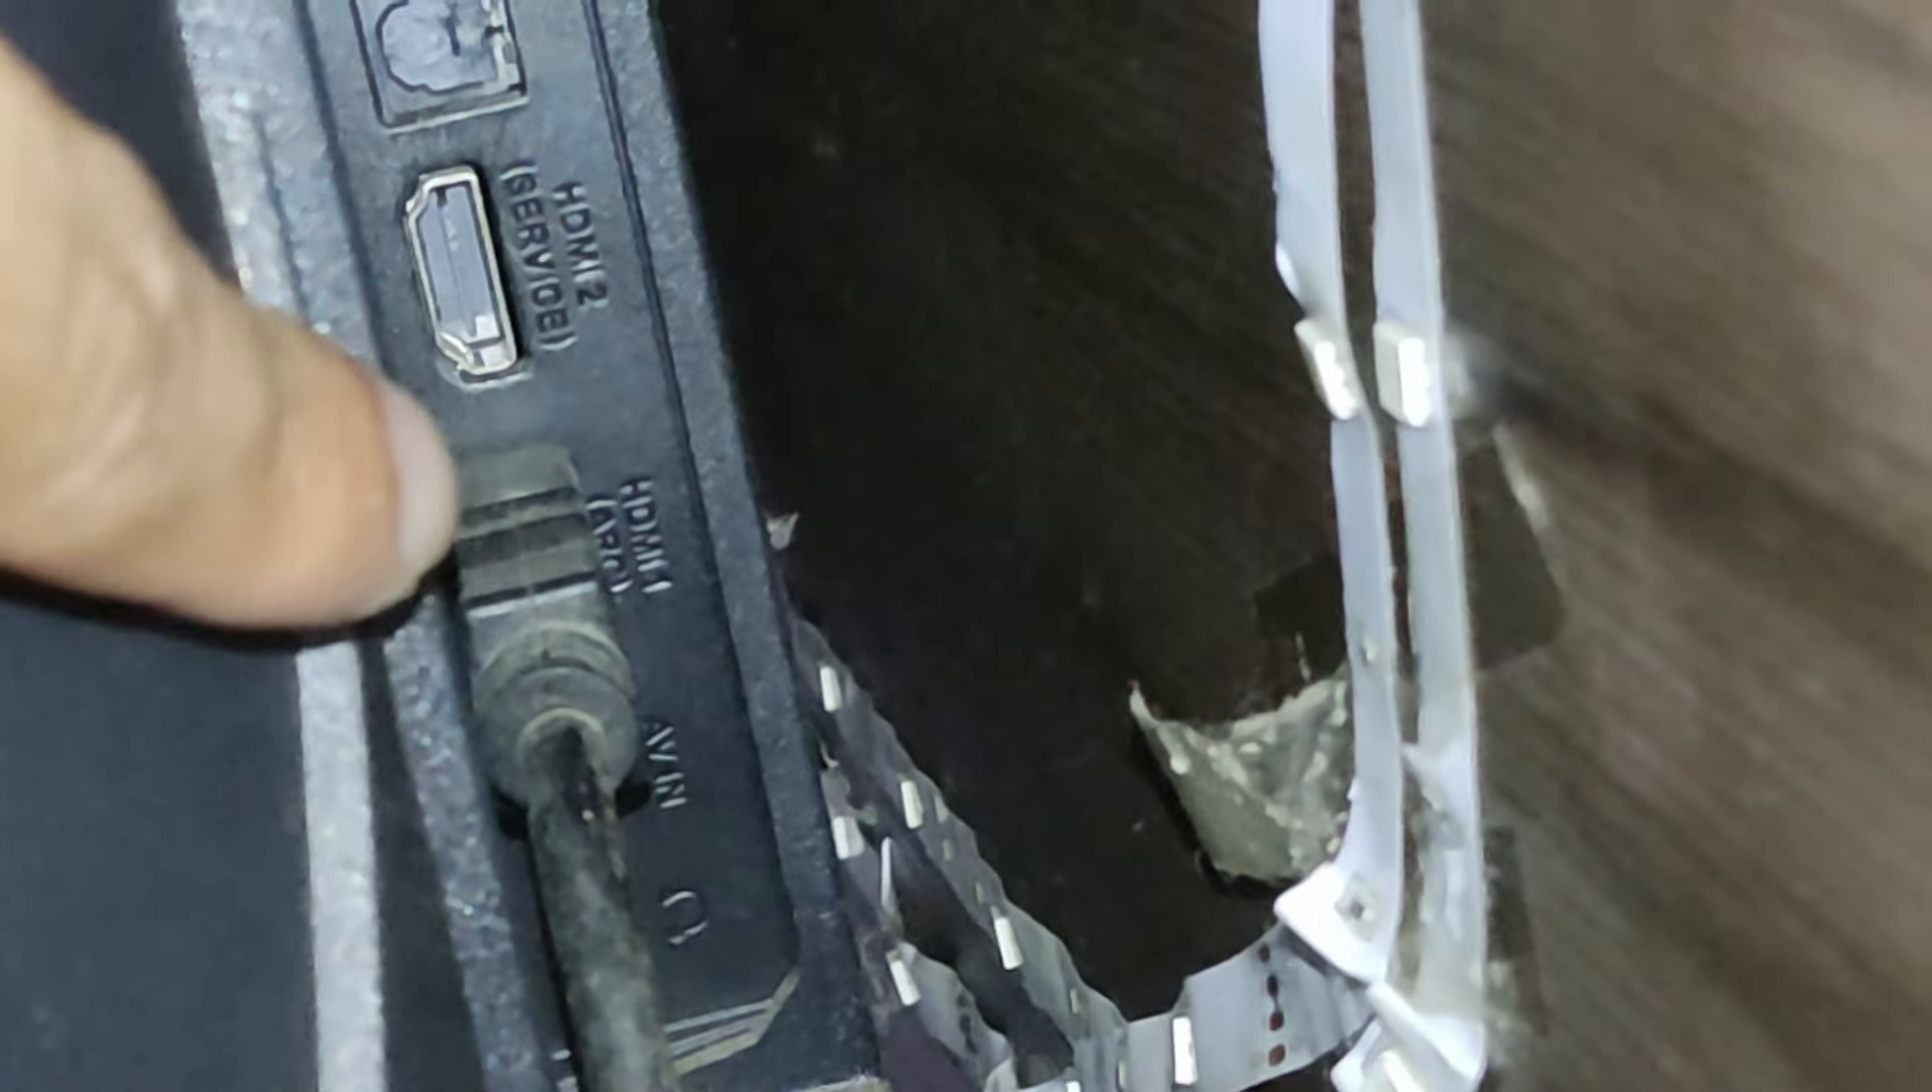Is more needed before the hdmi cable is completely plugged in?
No.